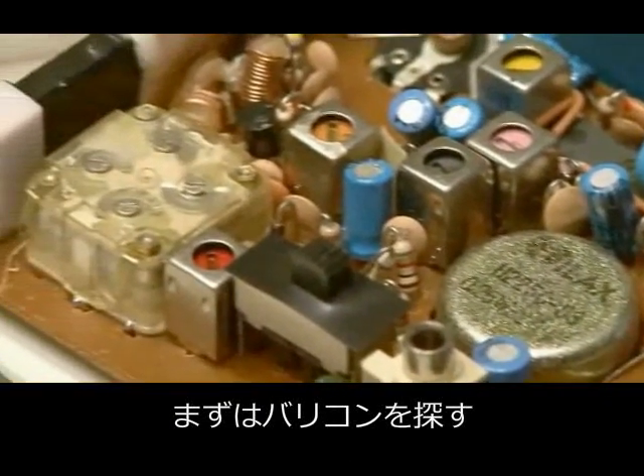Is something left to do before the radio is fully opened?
No.